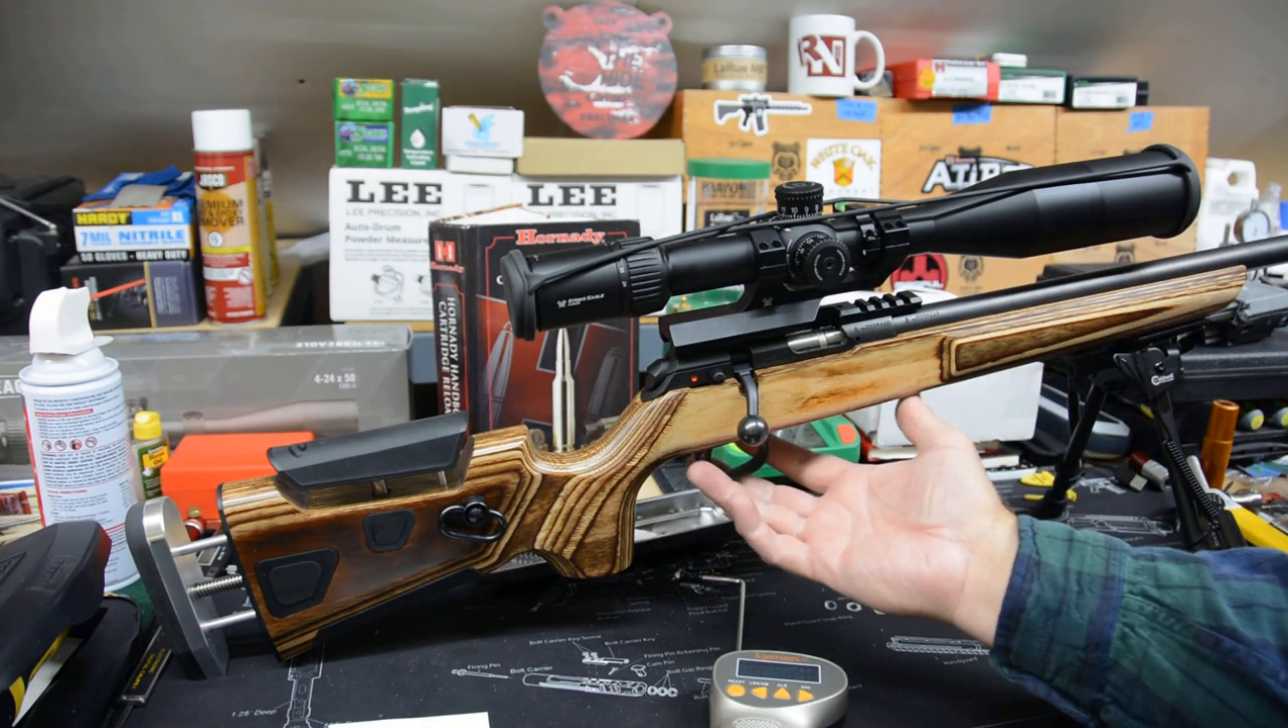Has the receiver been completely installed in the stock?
Yes.